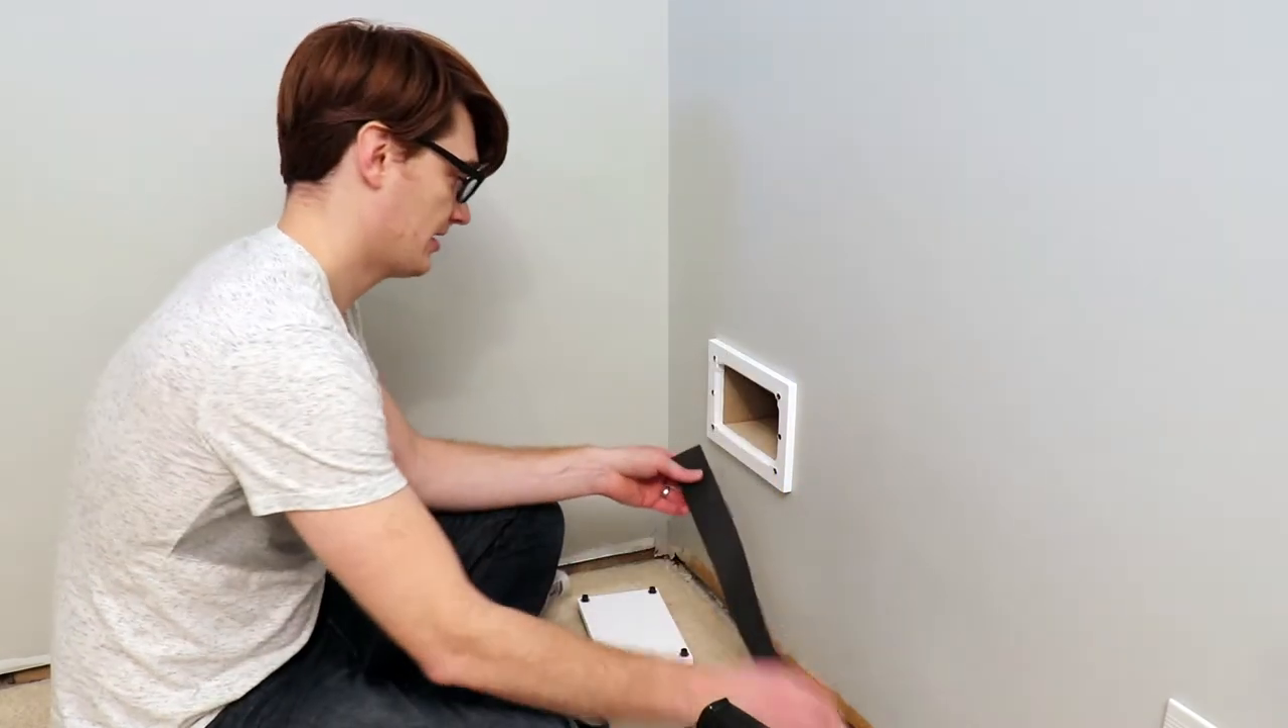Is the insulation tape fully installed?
No.